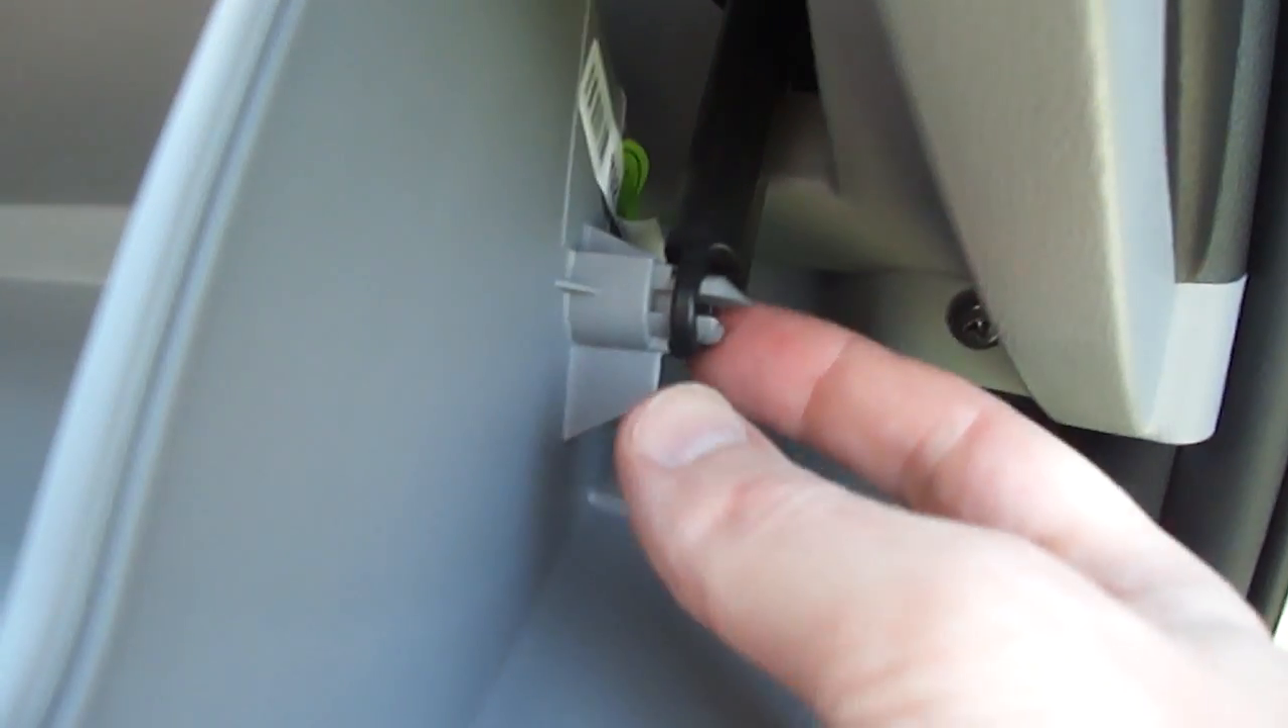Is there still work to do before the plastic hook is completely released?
Yes.